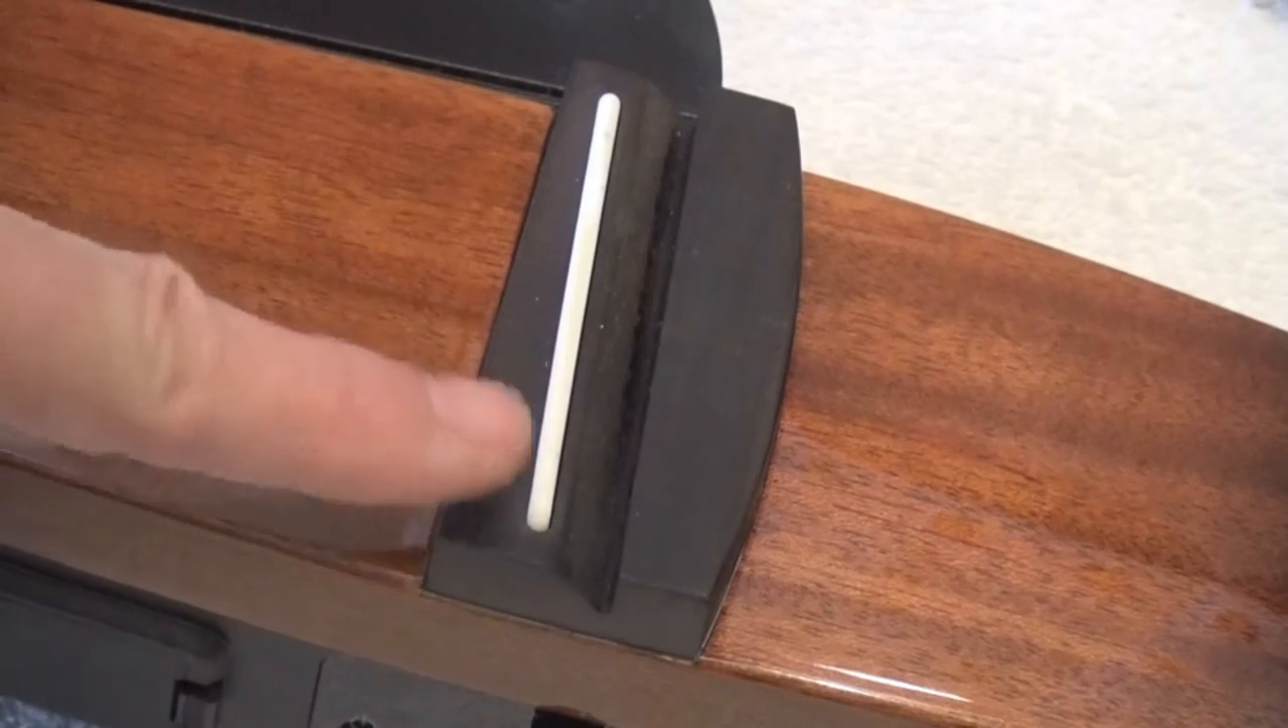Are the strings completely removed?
Yes.